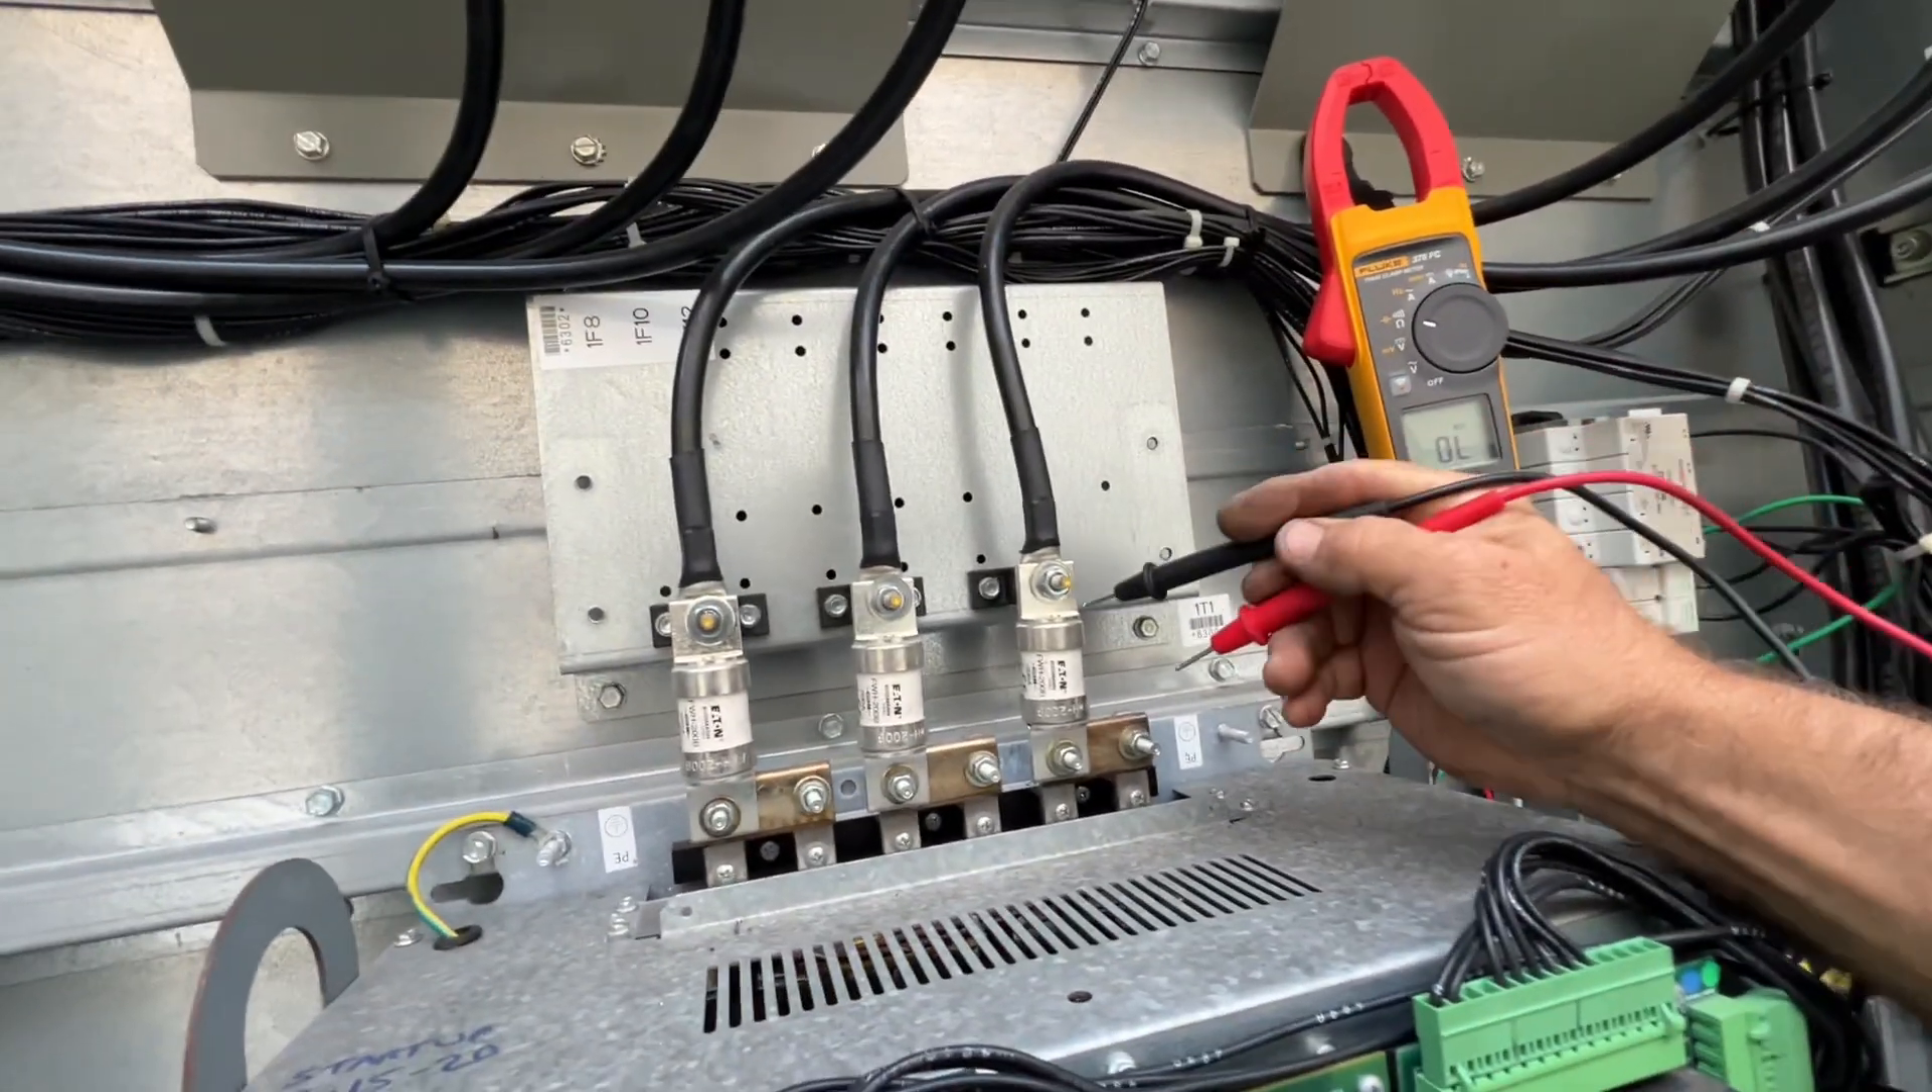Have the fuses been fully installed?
Yes.